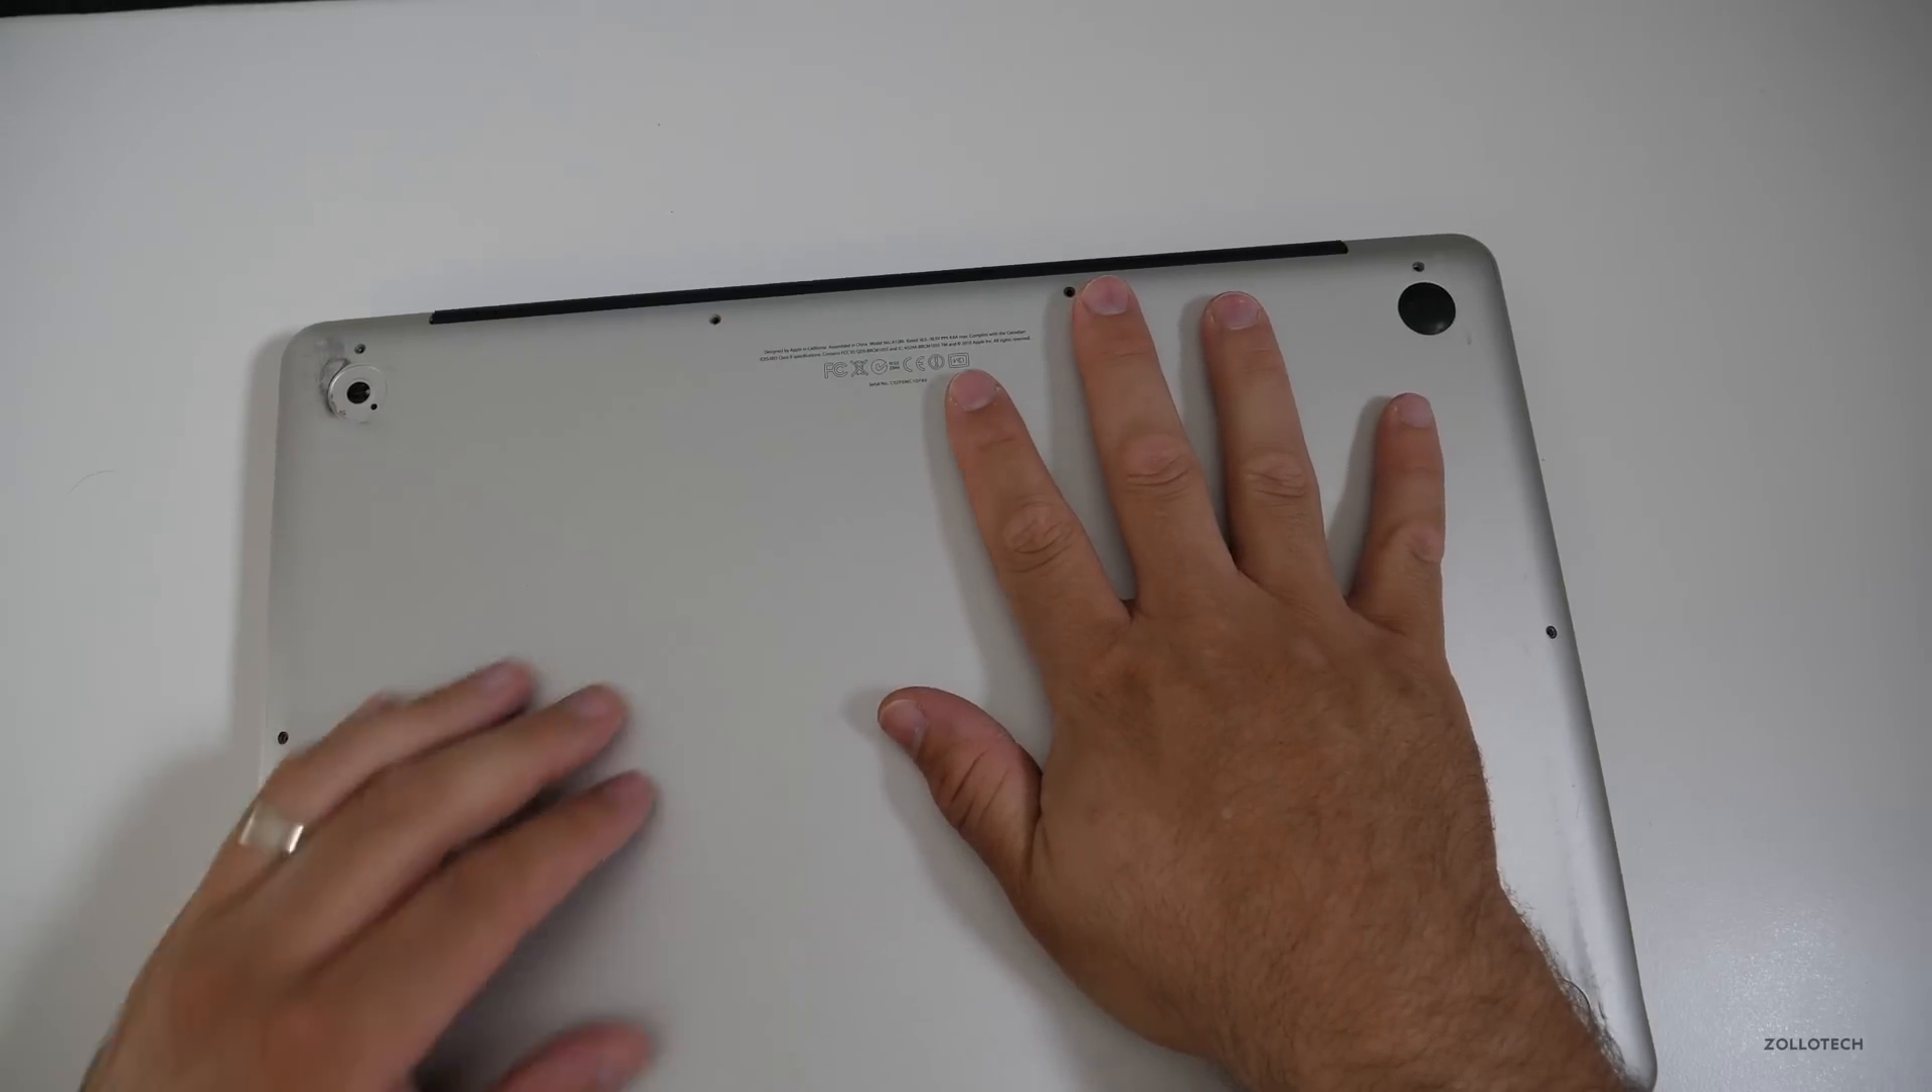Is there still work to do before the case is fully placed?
No.